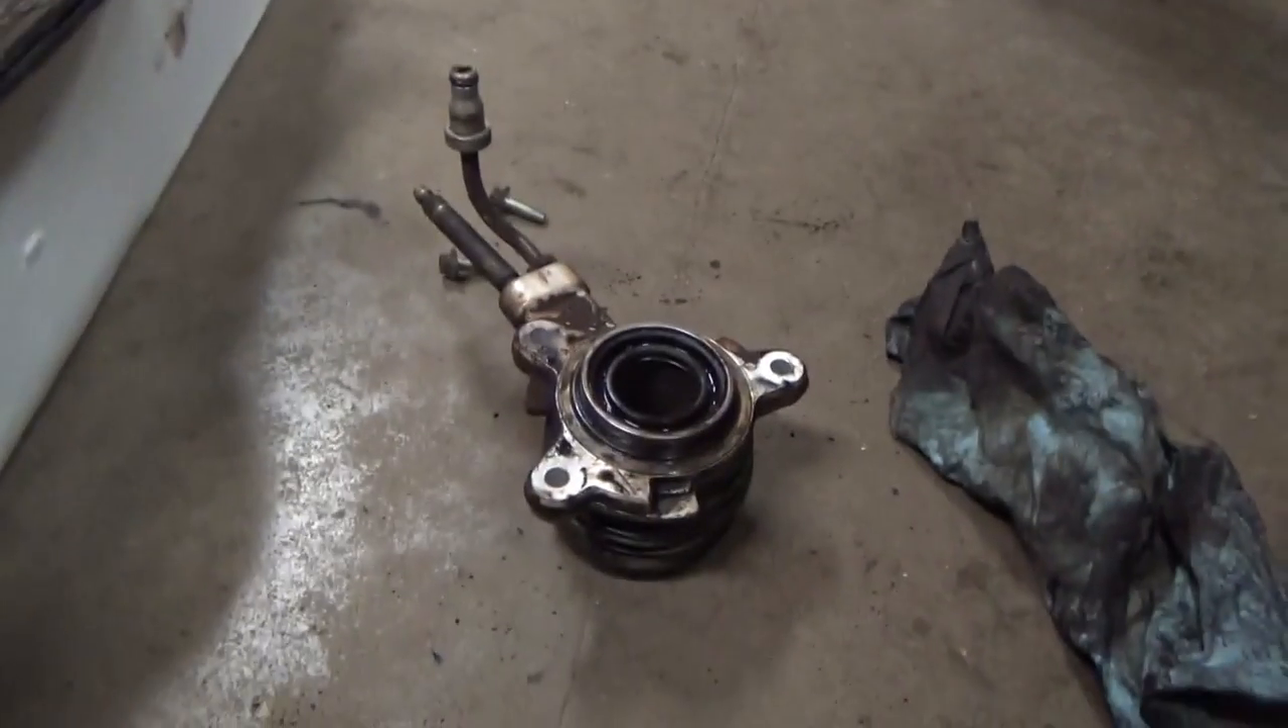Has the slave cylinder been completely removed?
Yes.